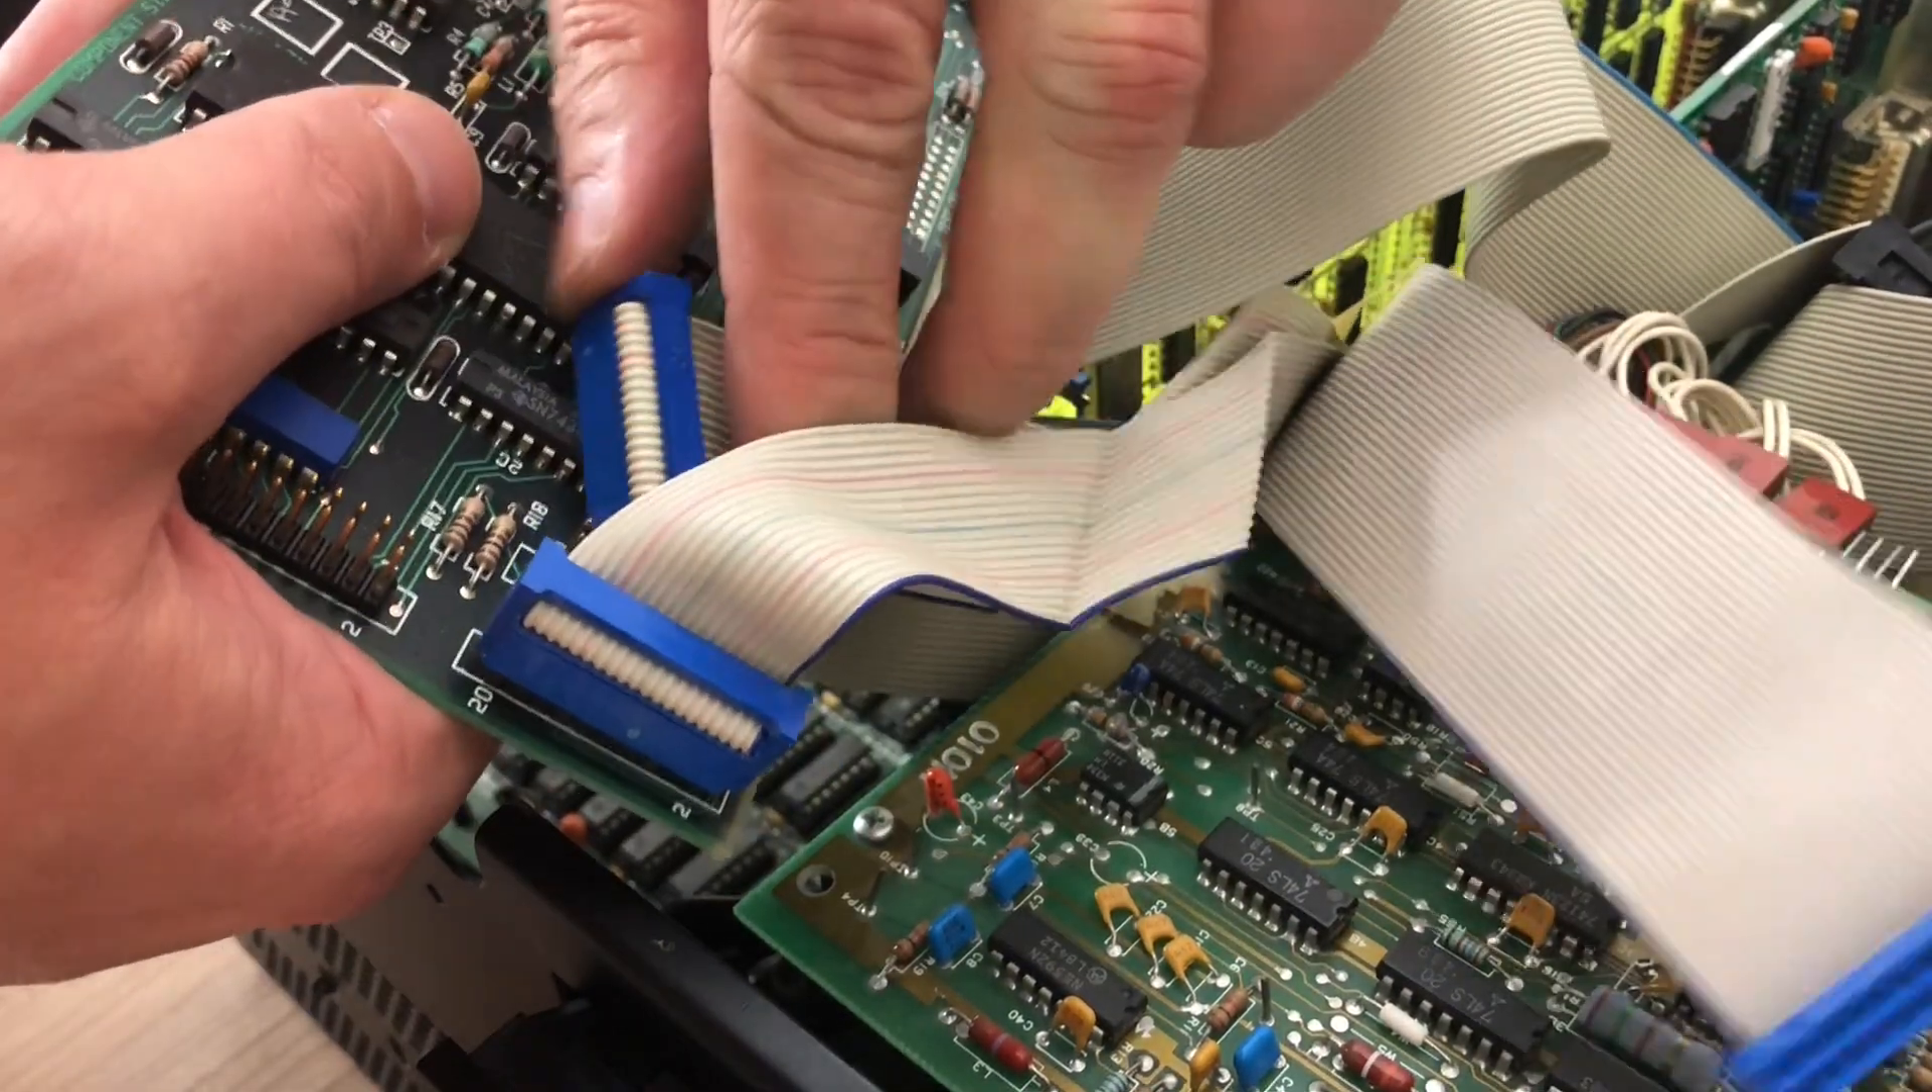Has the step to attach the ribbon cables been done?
No.